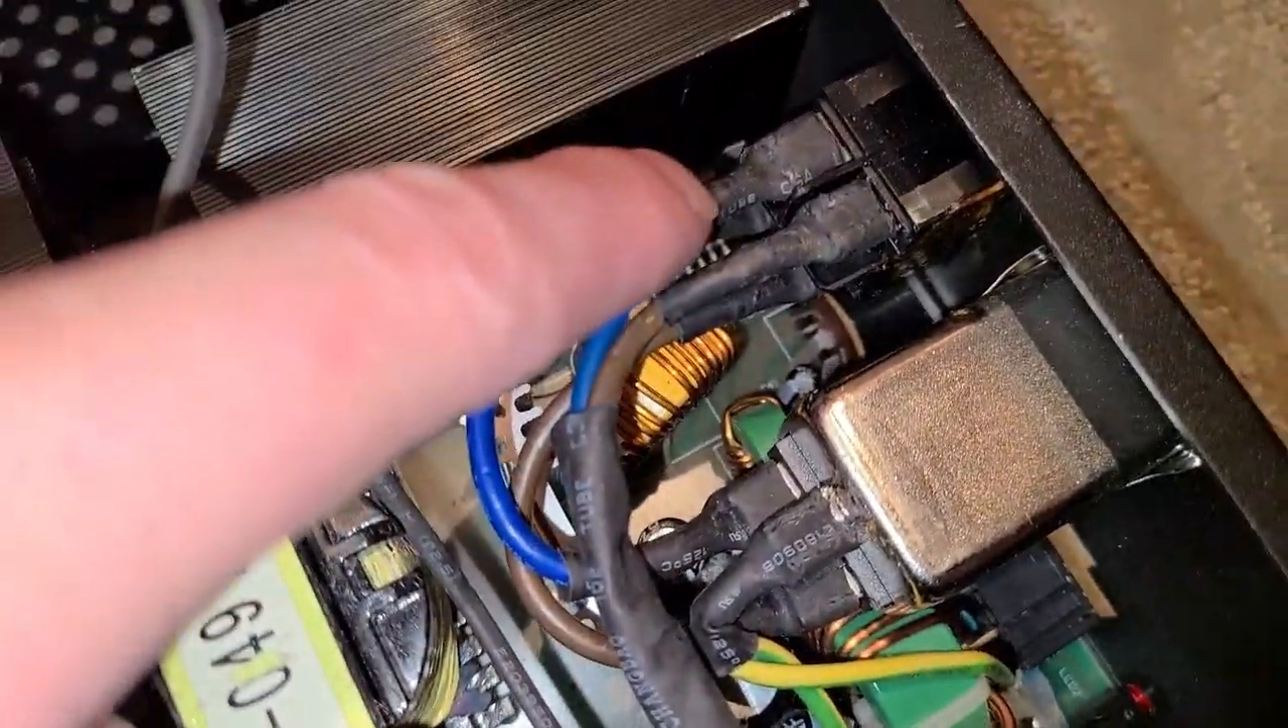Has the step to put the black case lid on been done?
No.